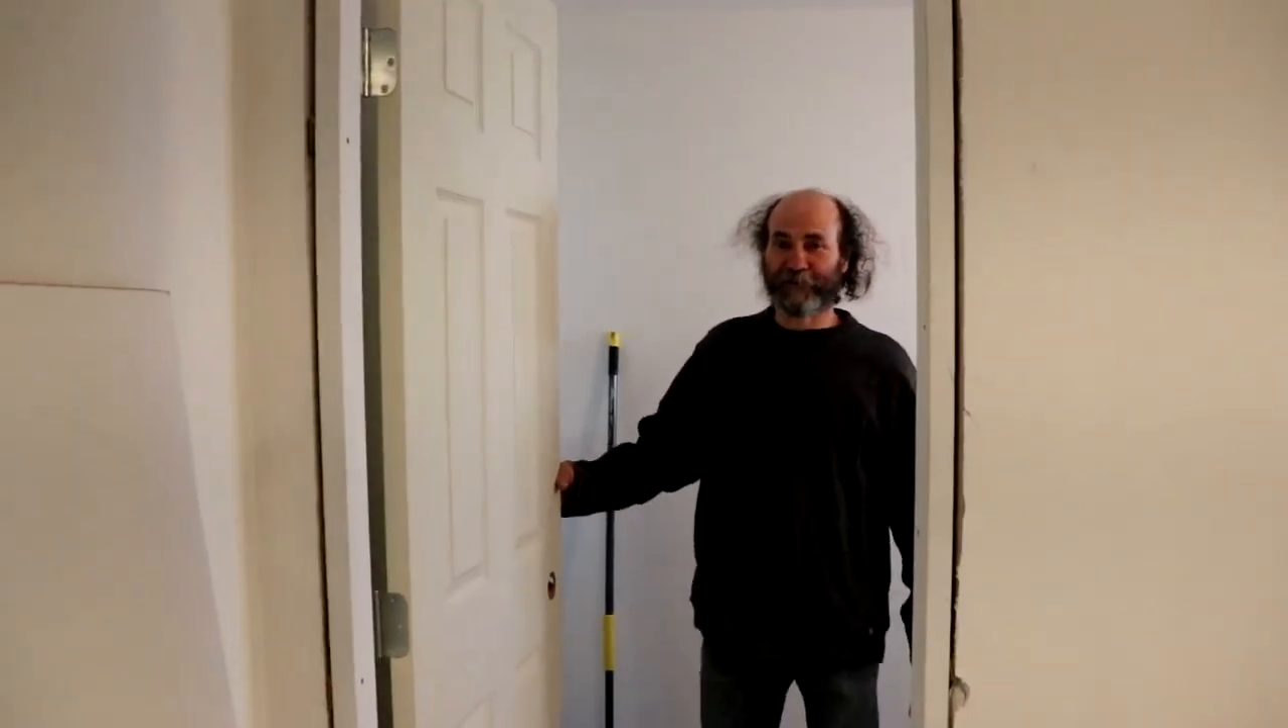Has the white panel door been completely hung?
Yes.